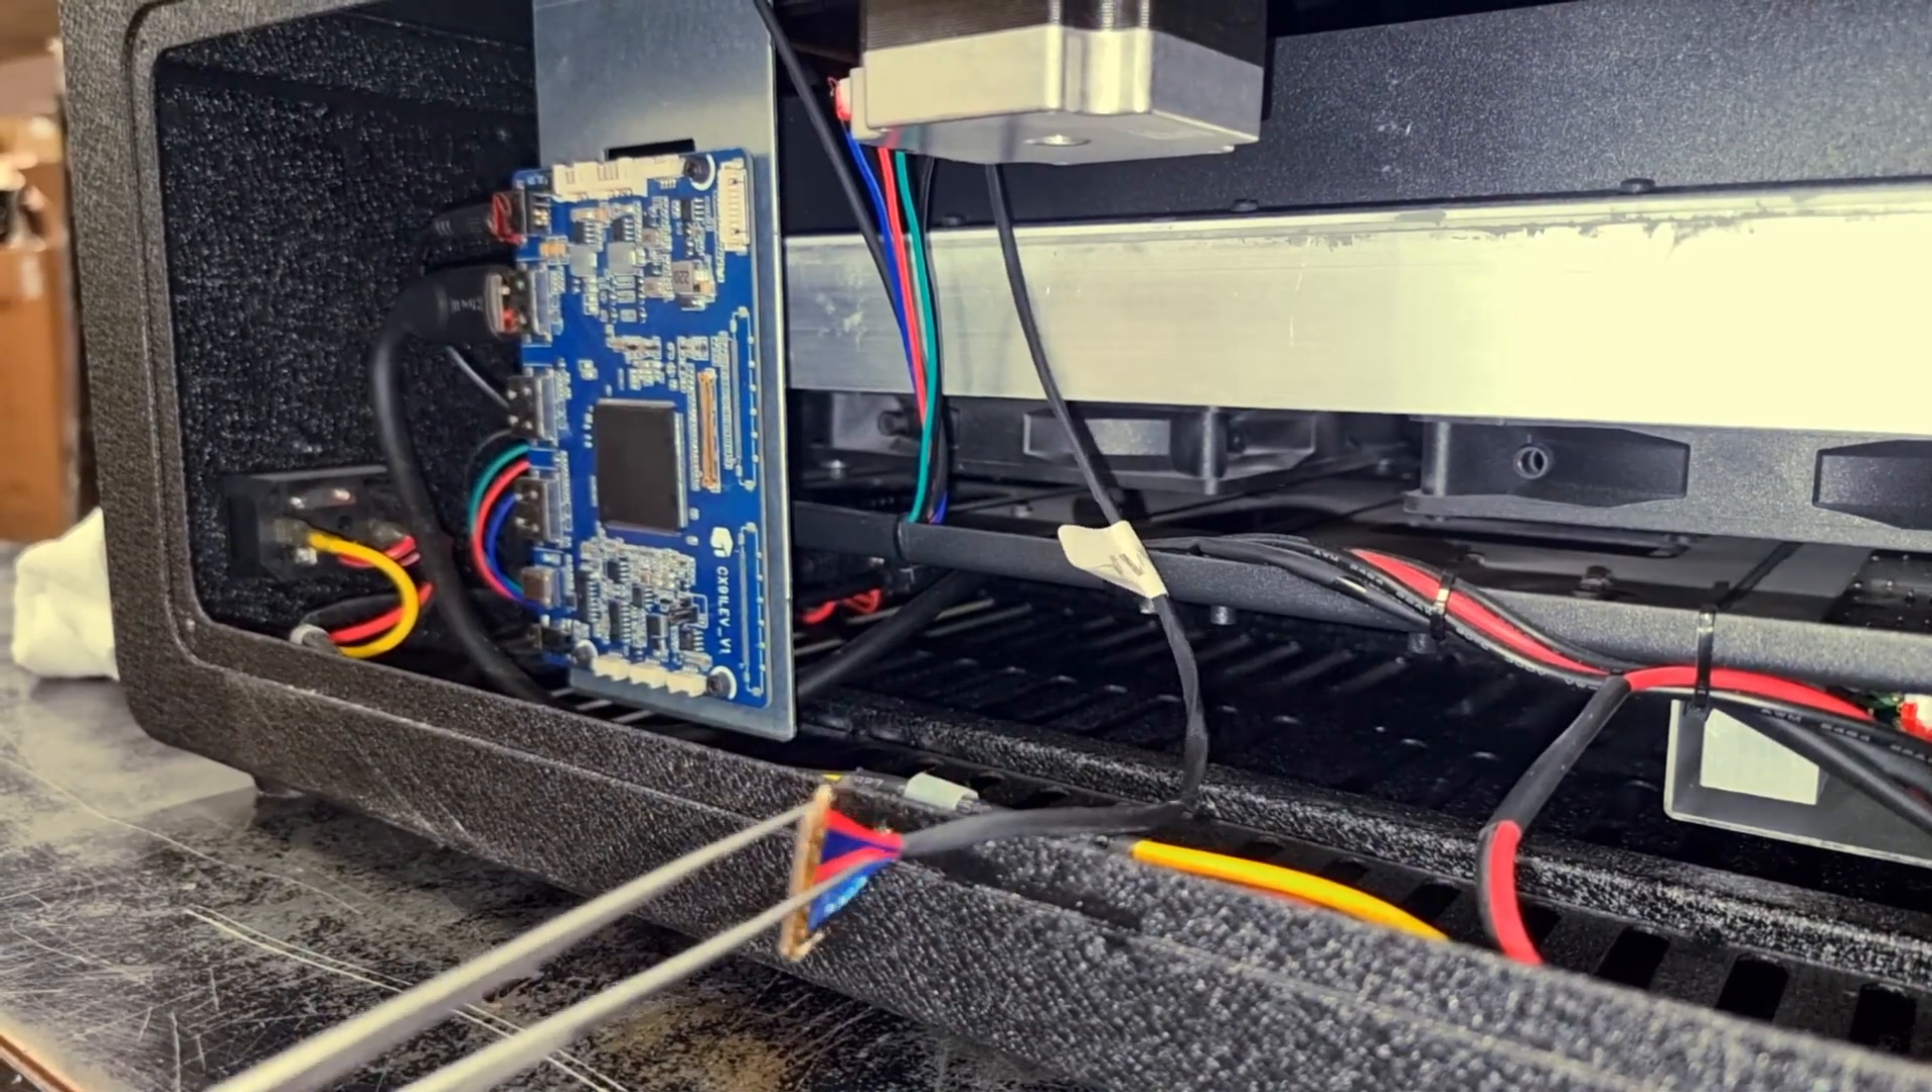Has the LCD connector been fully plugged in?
No.